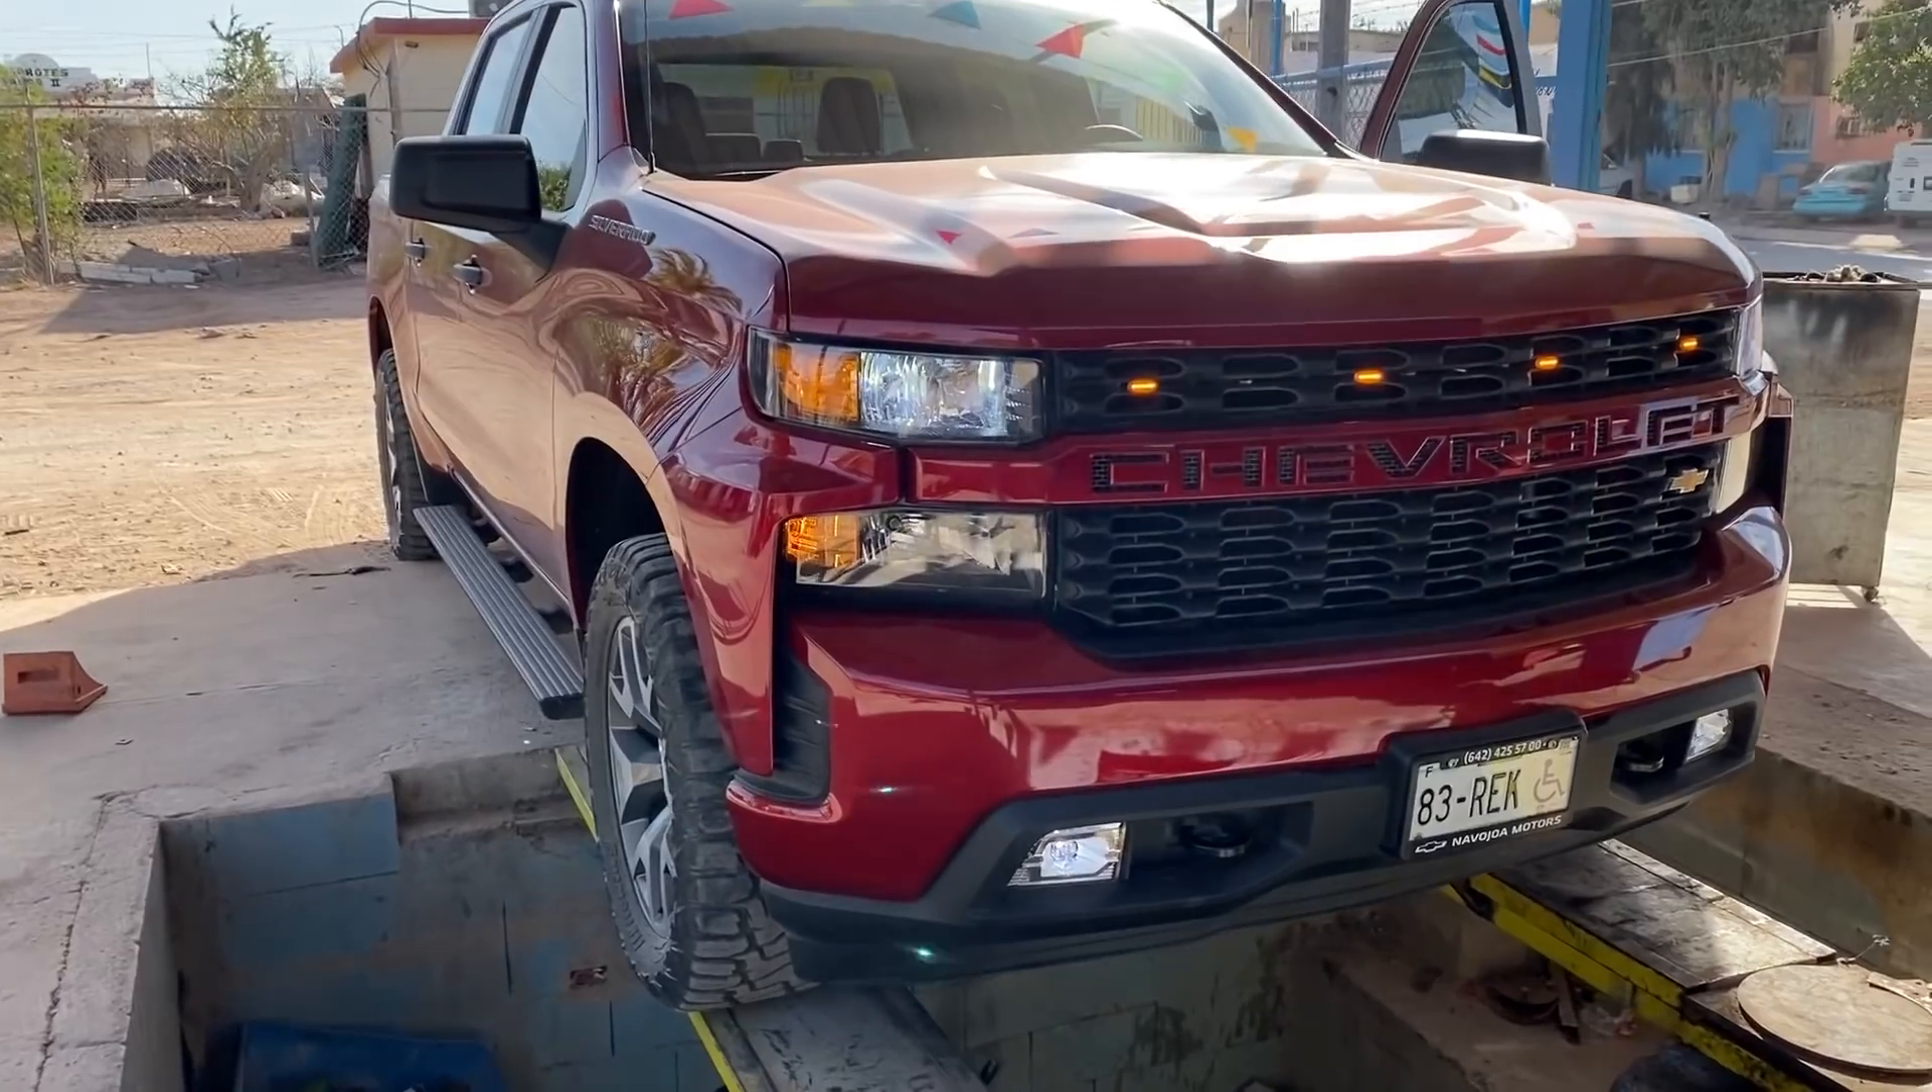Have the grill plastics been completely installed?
Yes.